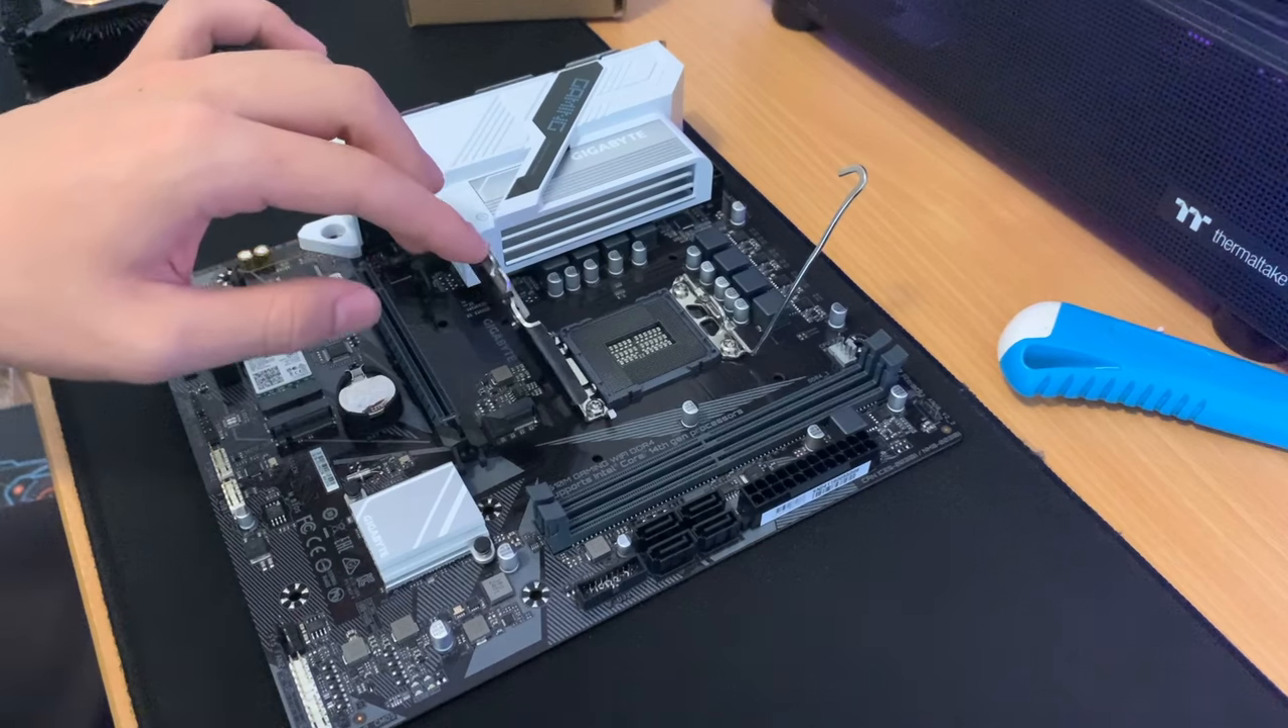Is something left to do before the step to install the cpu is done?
Yes.